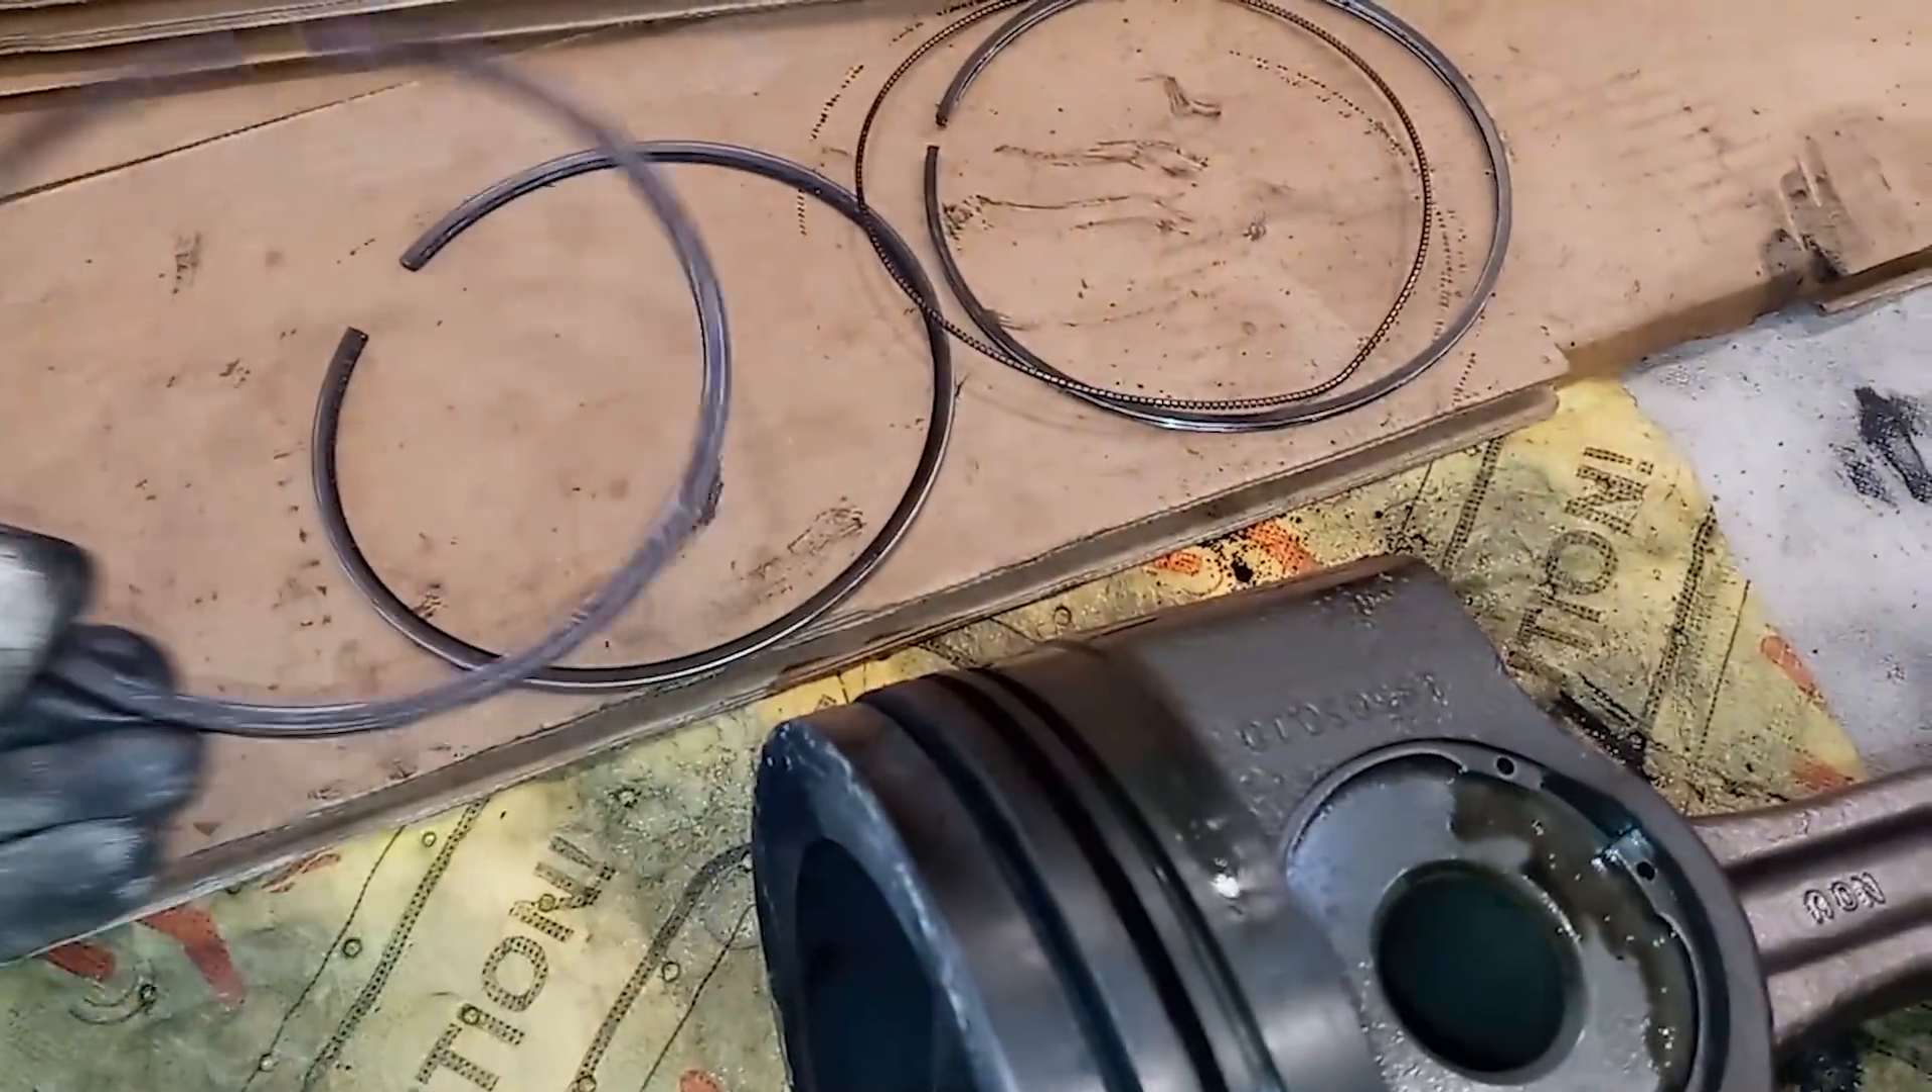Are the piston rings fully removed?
Yes.